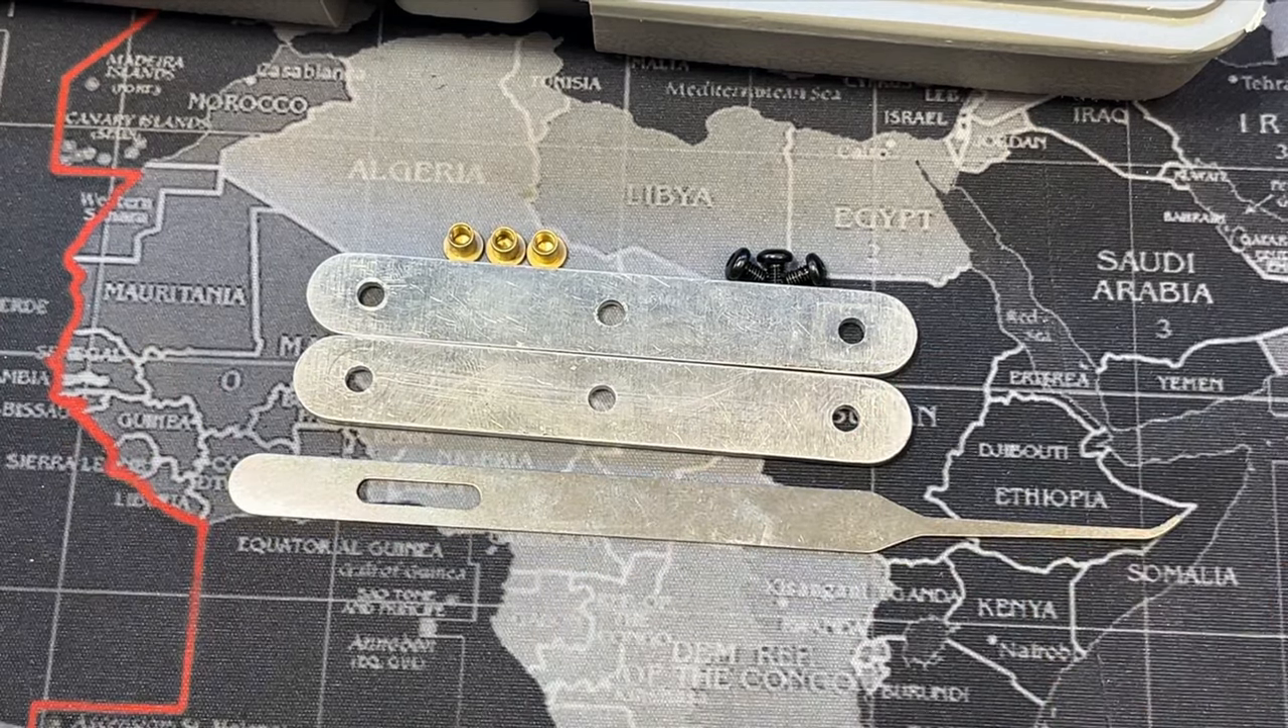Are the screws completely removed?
Yes.